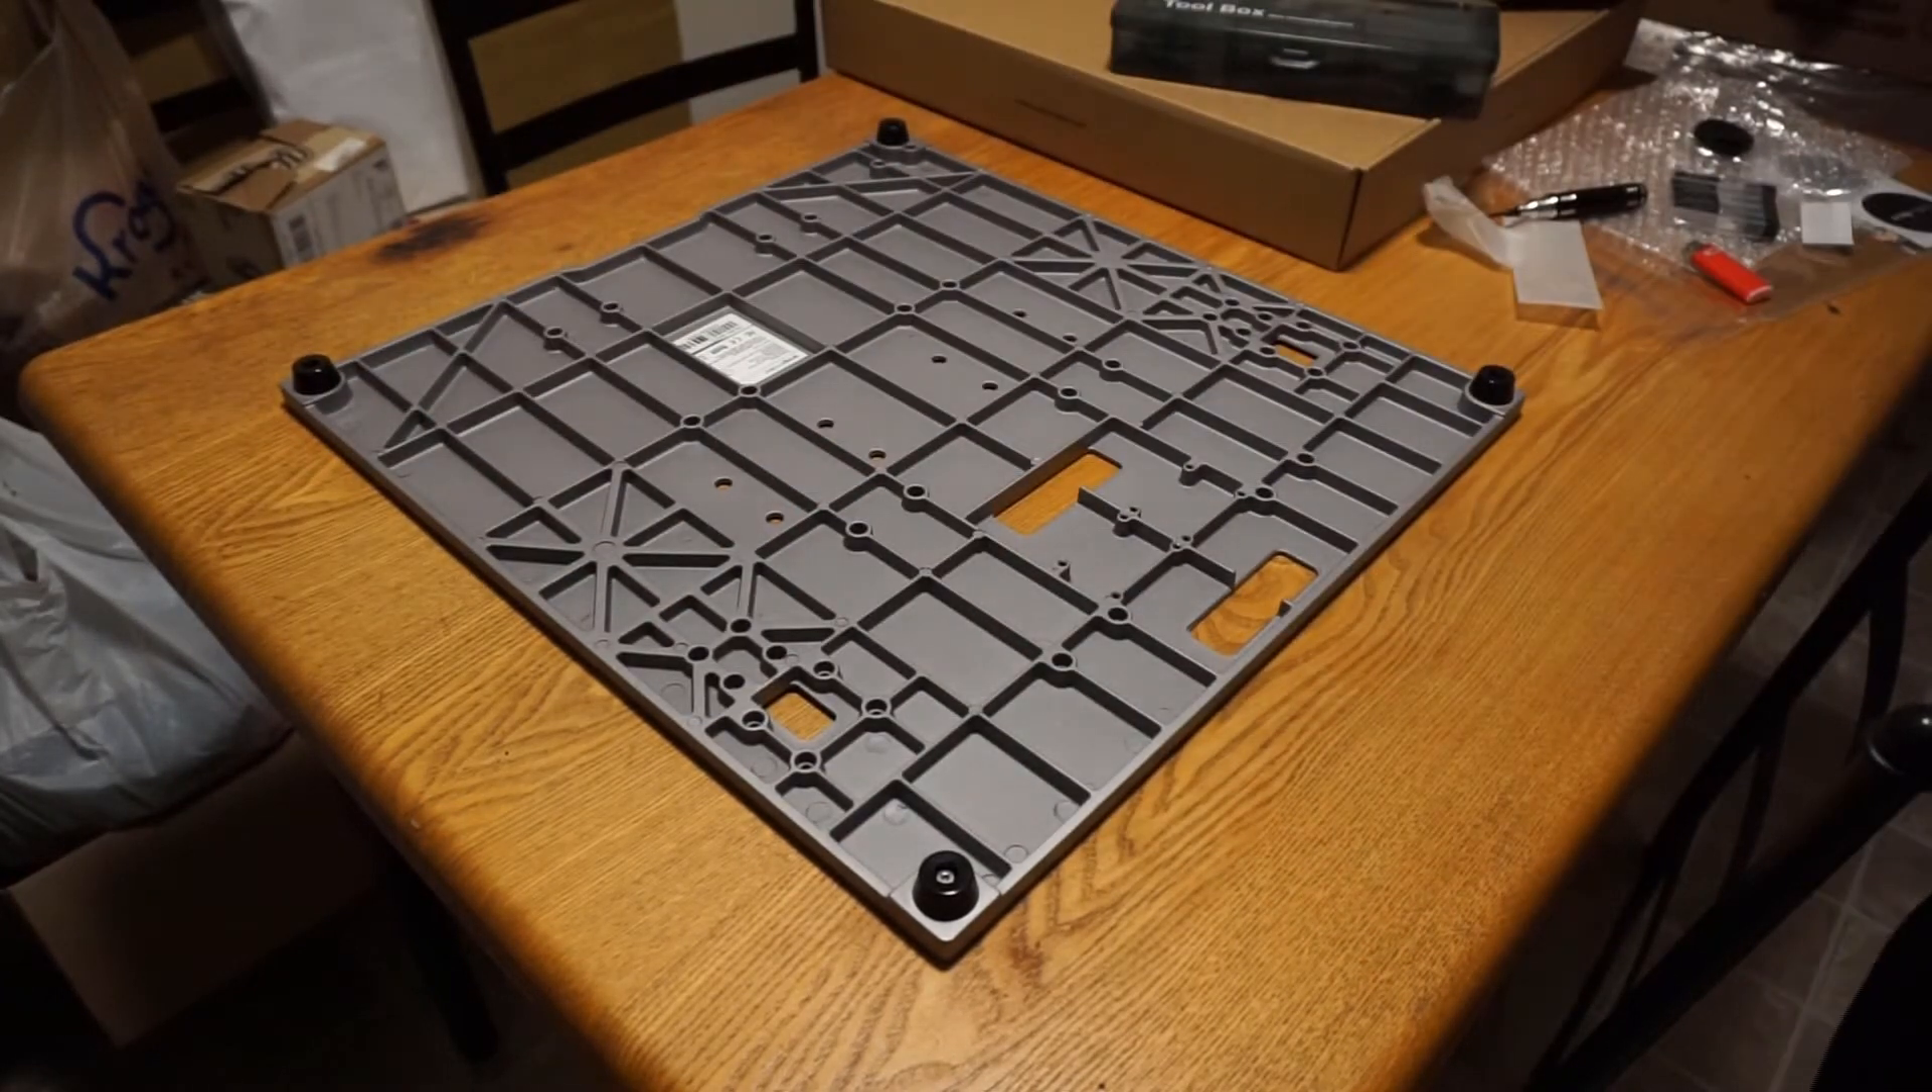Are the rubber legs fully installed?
Yes.